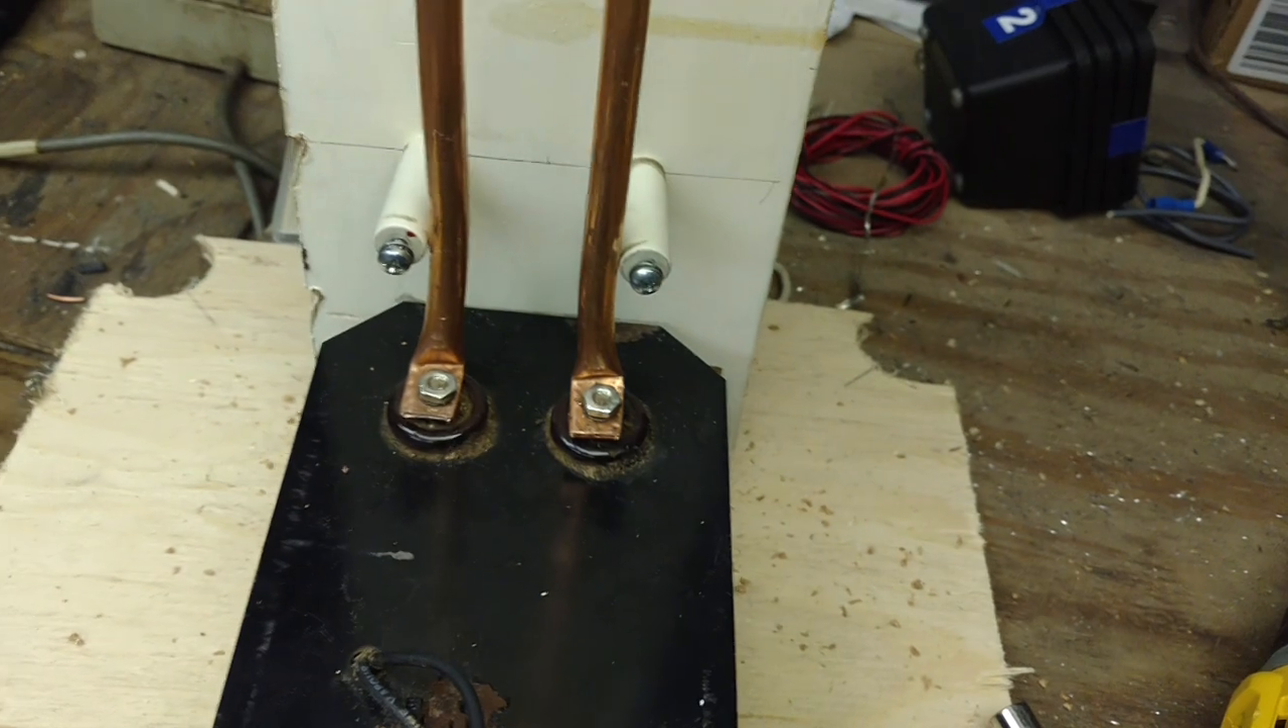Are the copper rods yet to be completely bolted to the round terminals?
No.